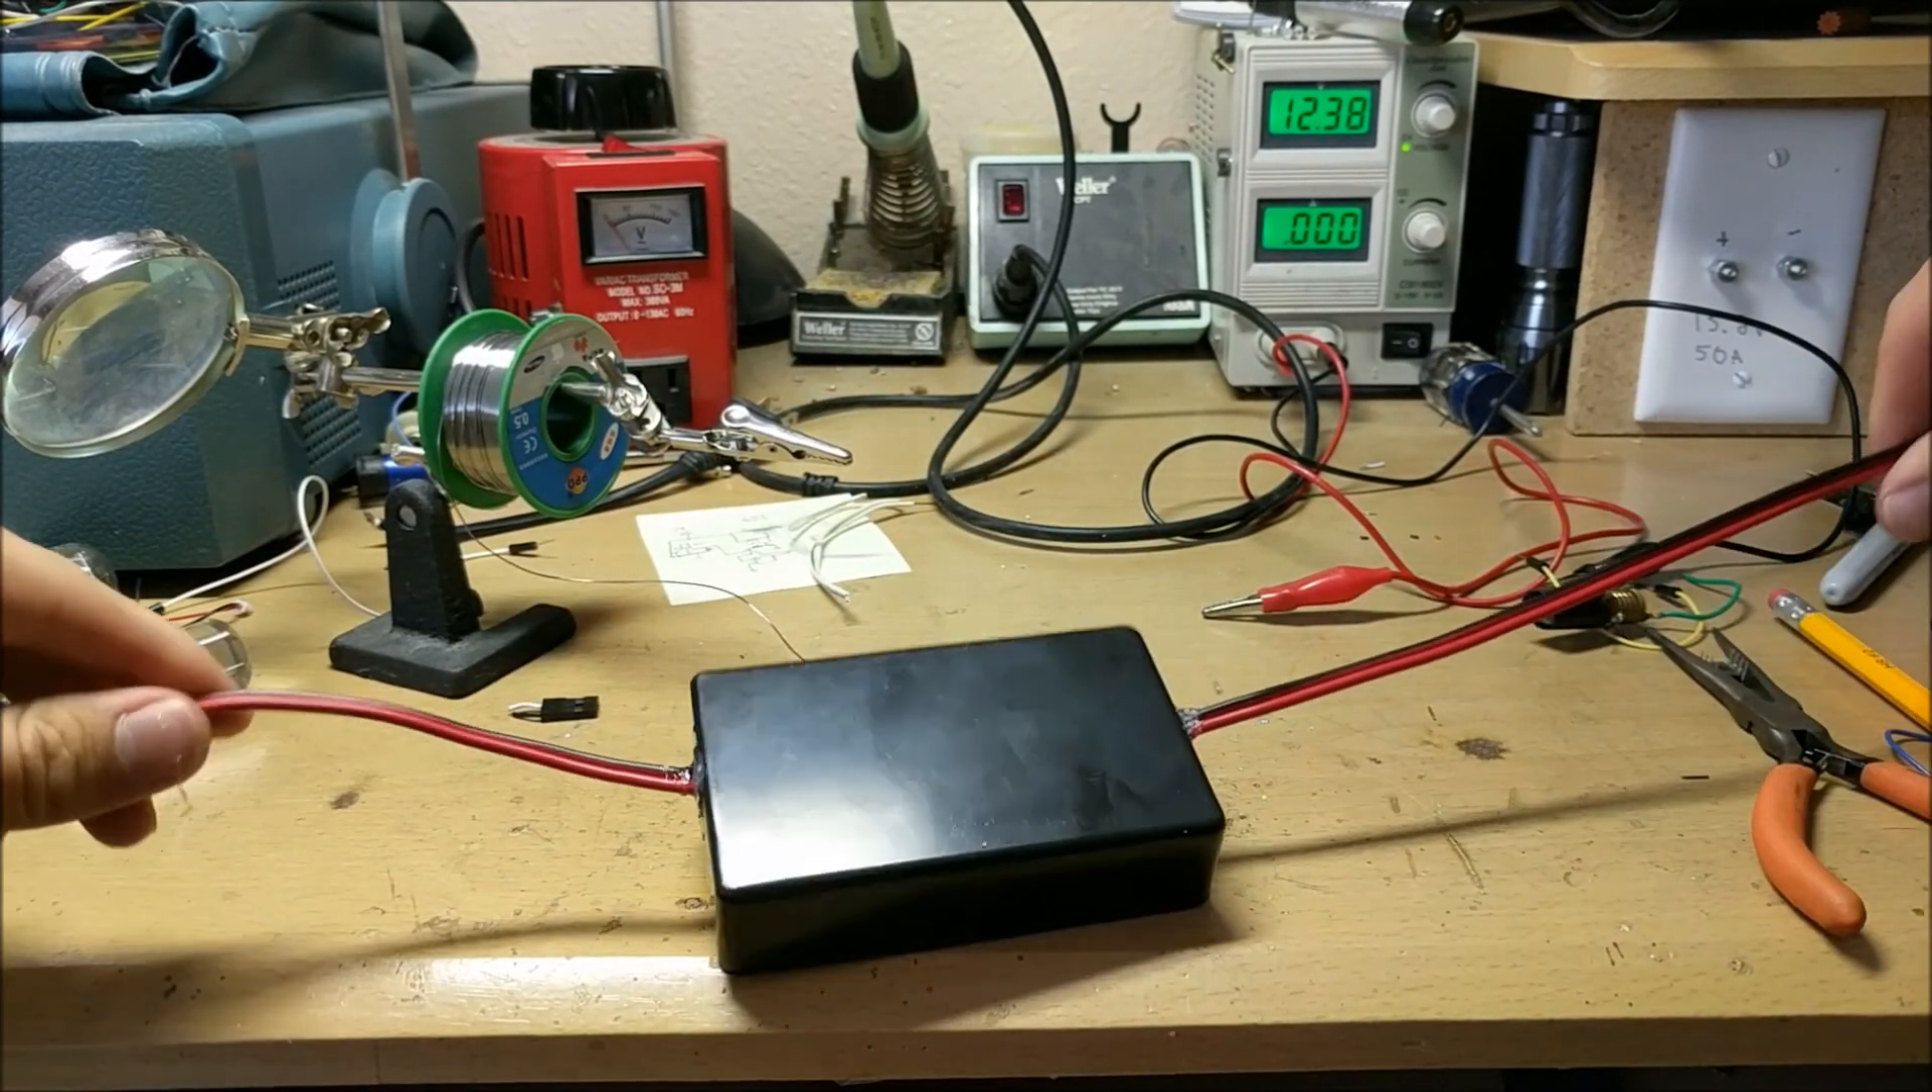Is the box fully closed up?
Yes.